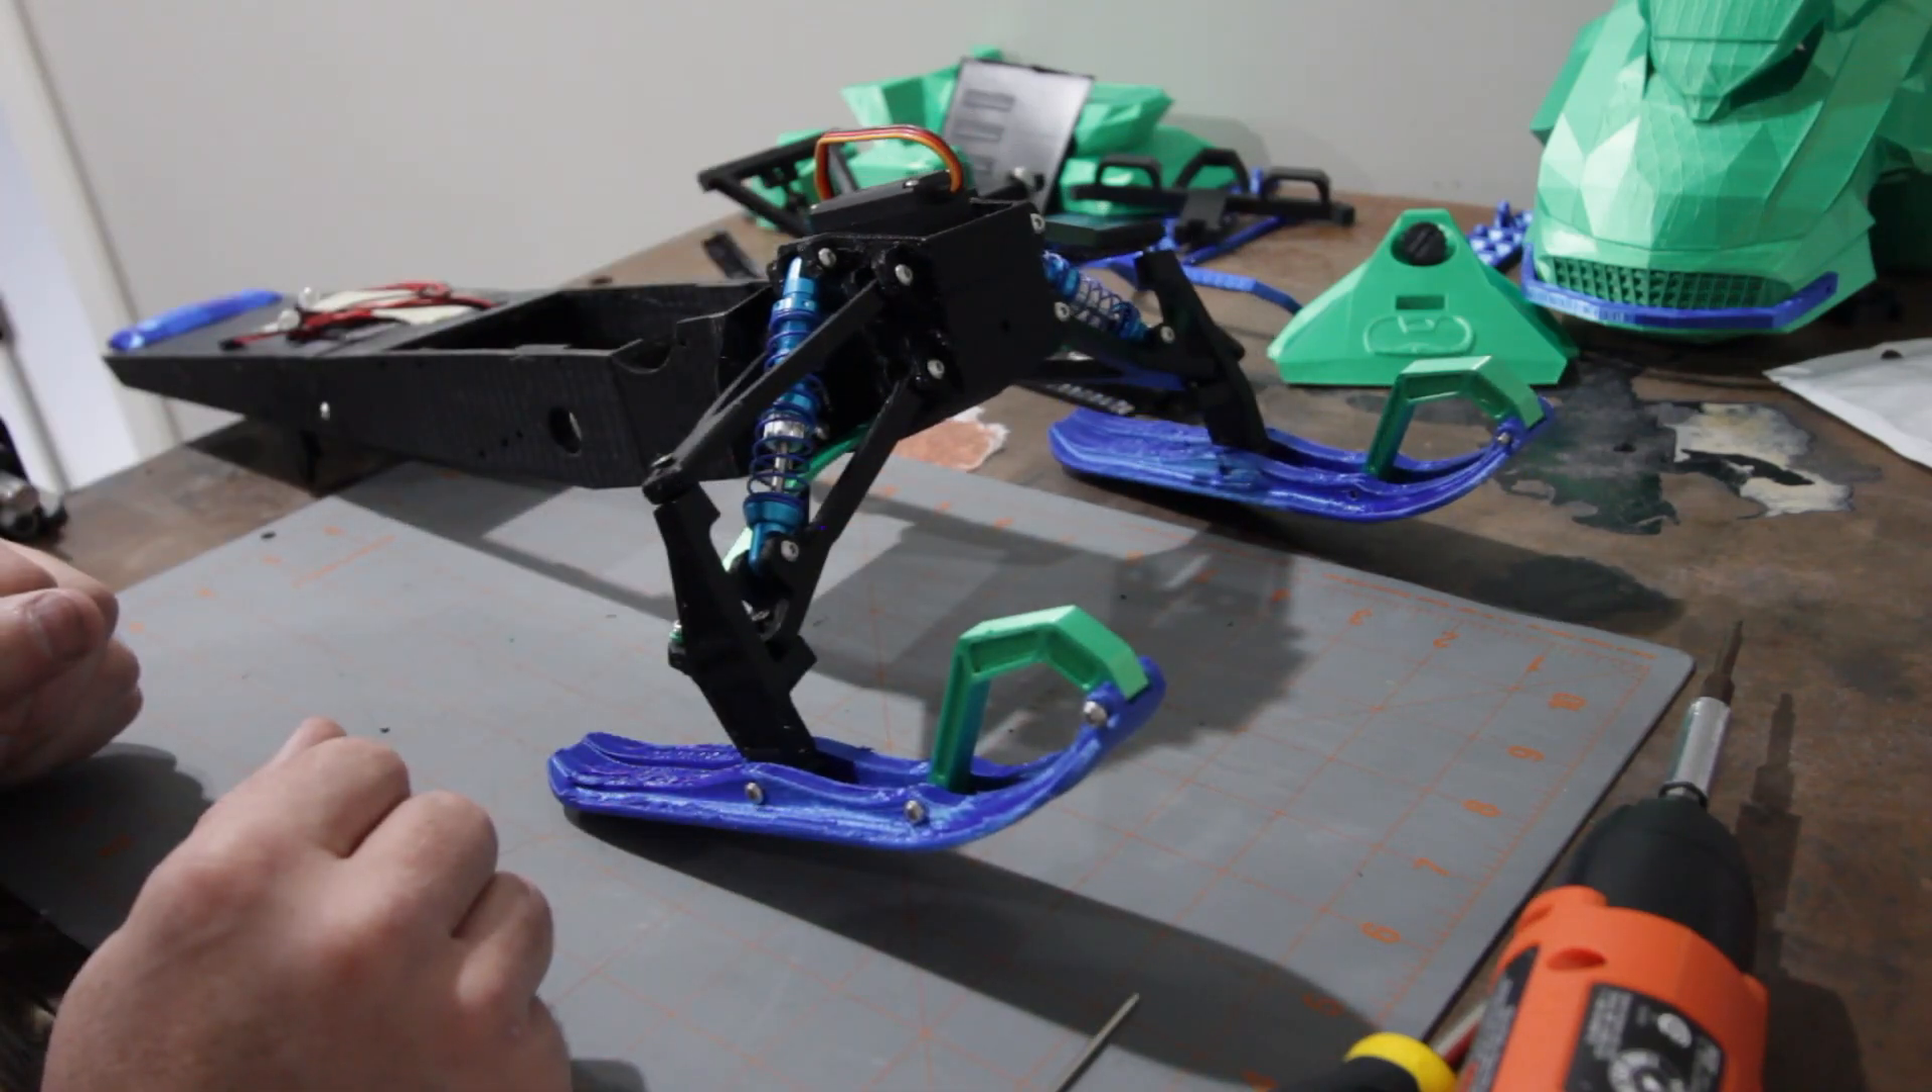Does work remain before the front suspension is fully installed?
No.